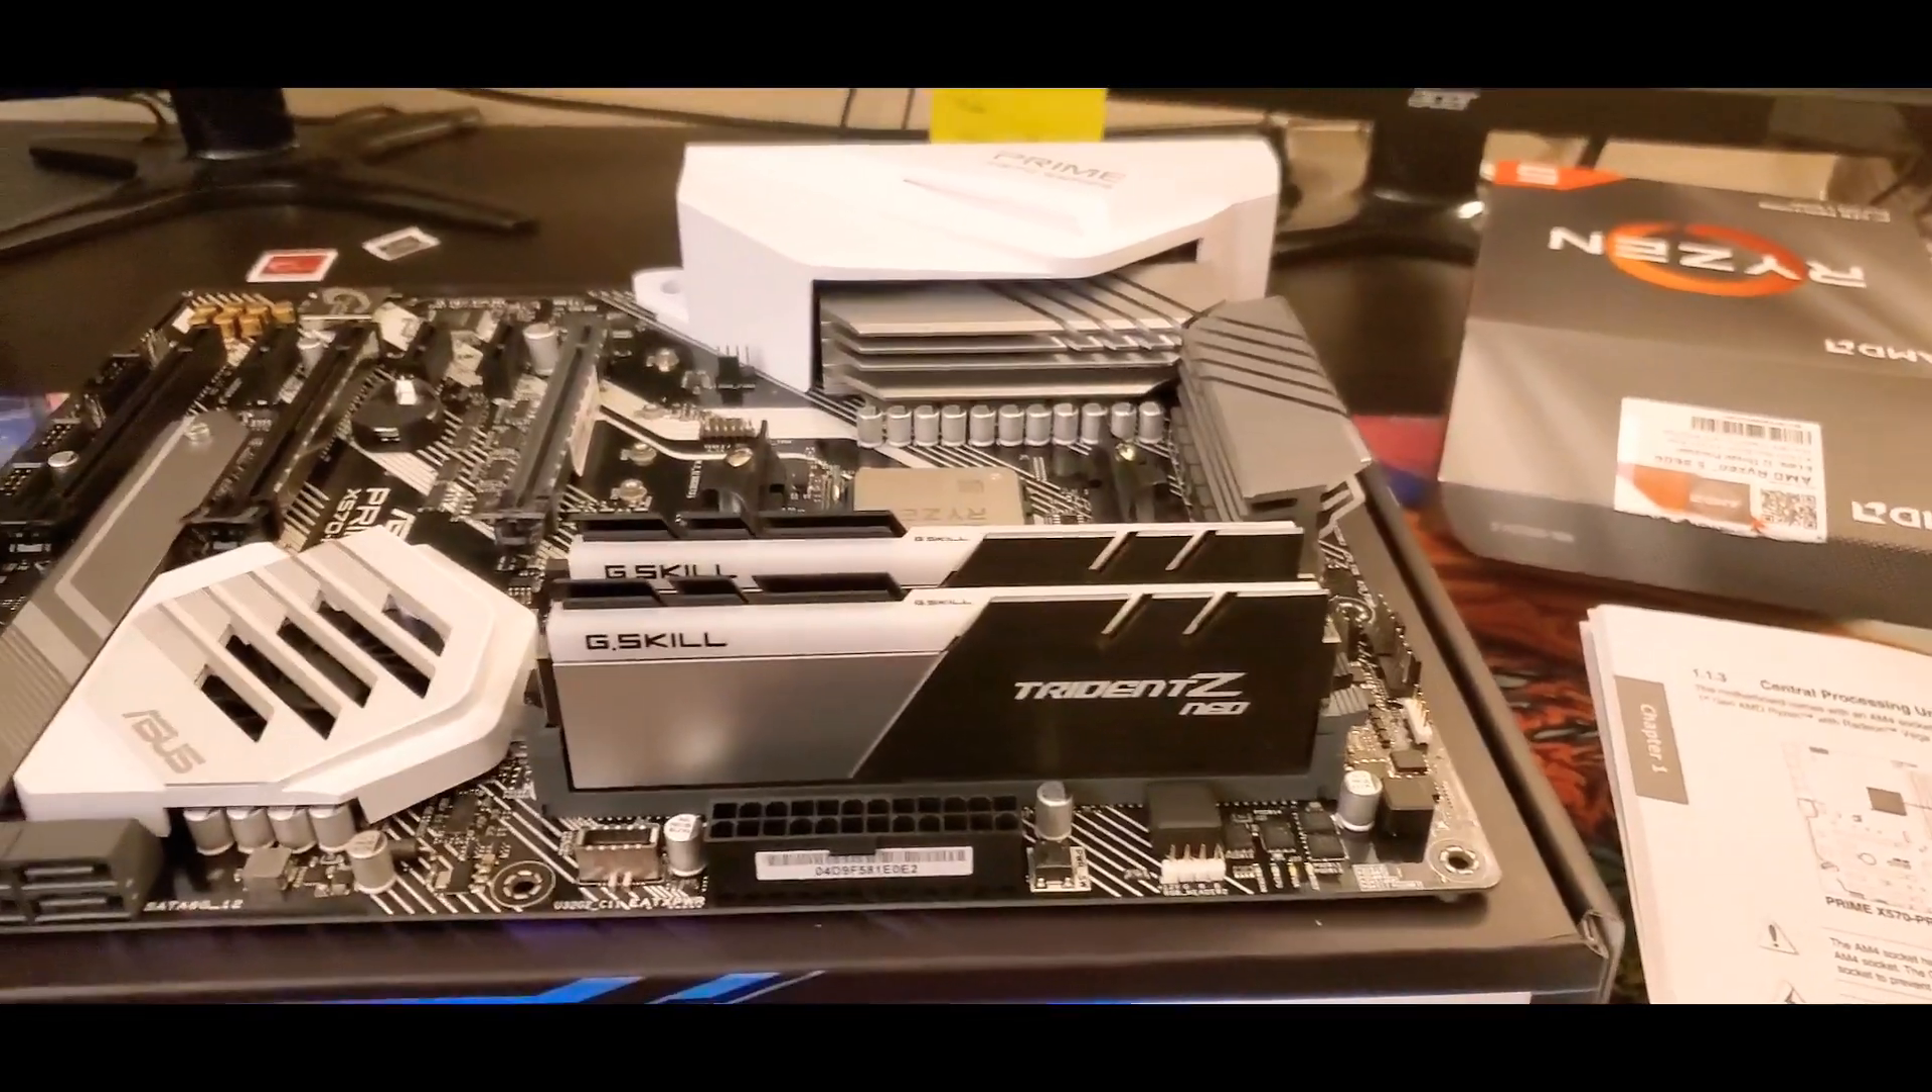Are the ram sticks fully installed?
Yes.